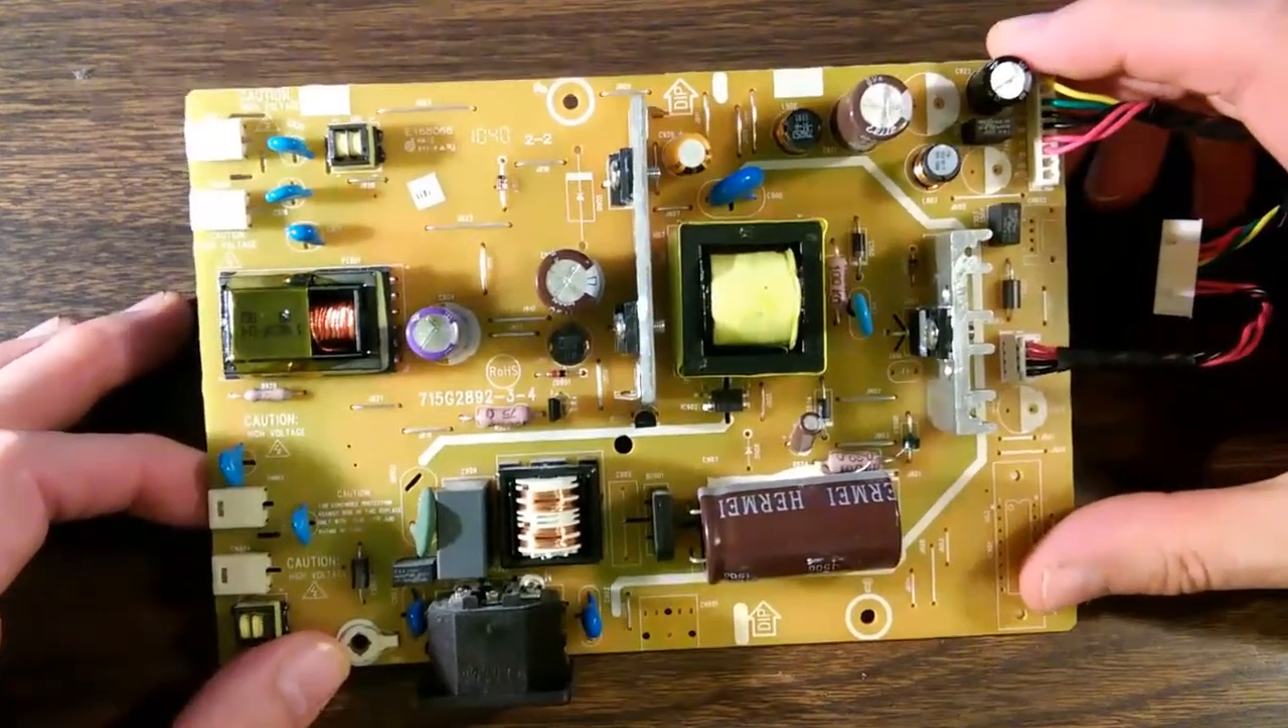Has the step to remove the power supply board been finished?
Yes.